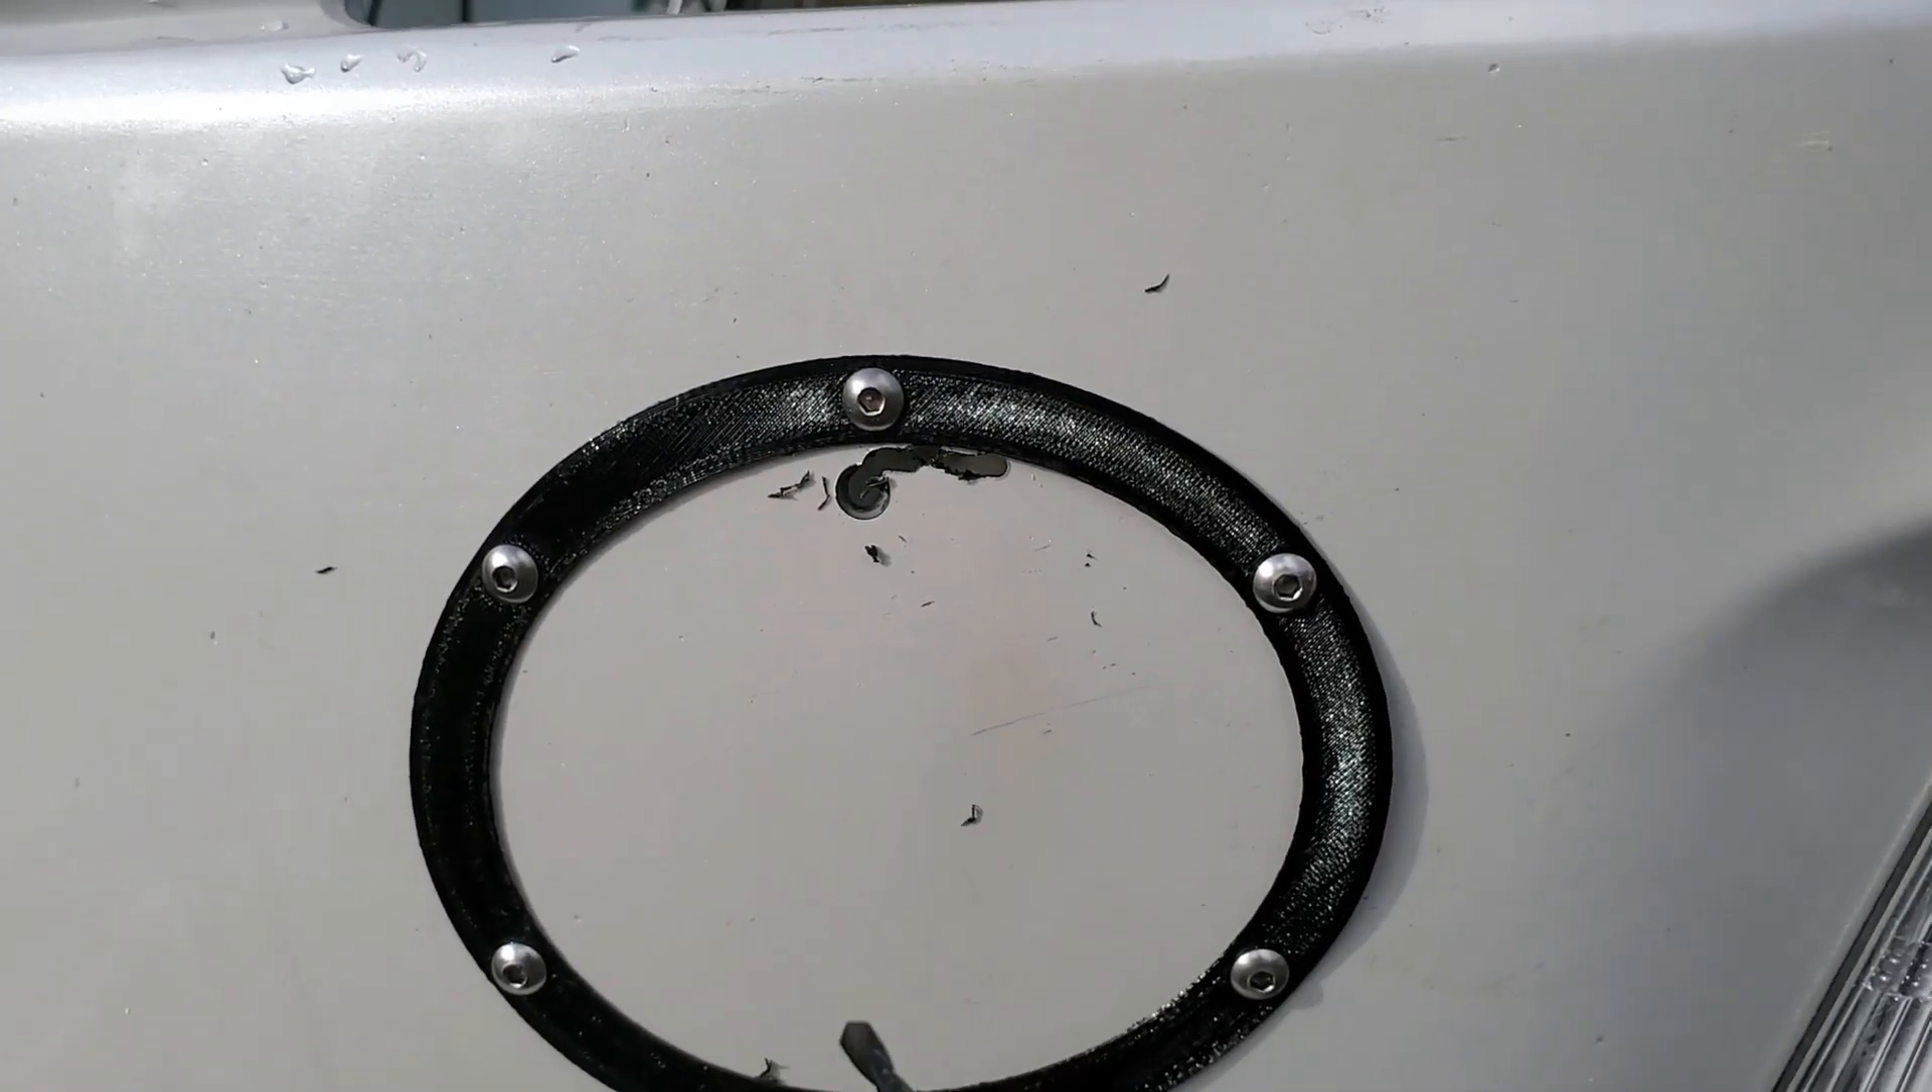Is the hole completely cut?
No.